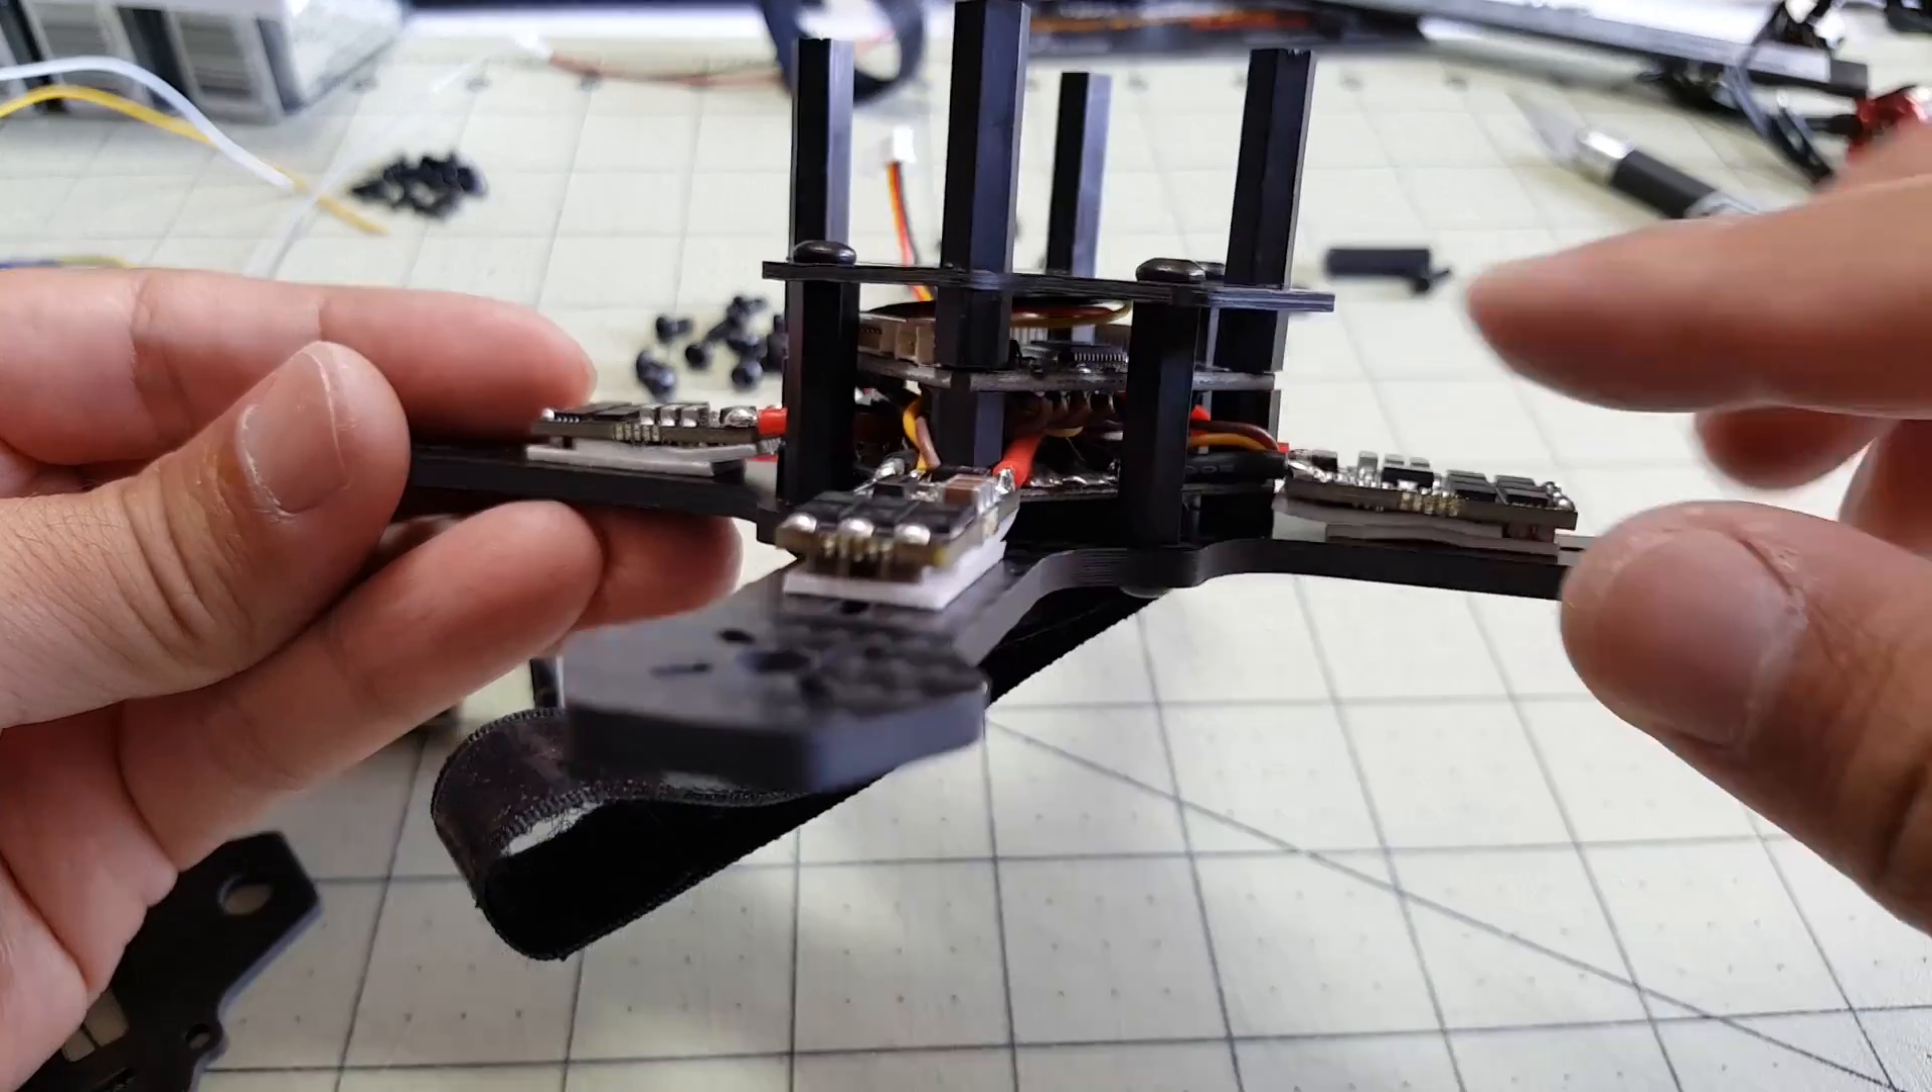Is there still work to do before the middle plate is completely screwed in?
No.